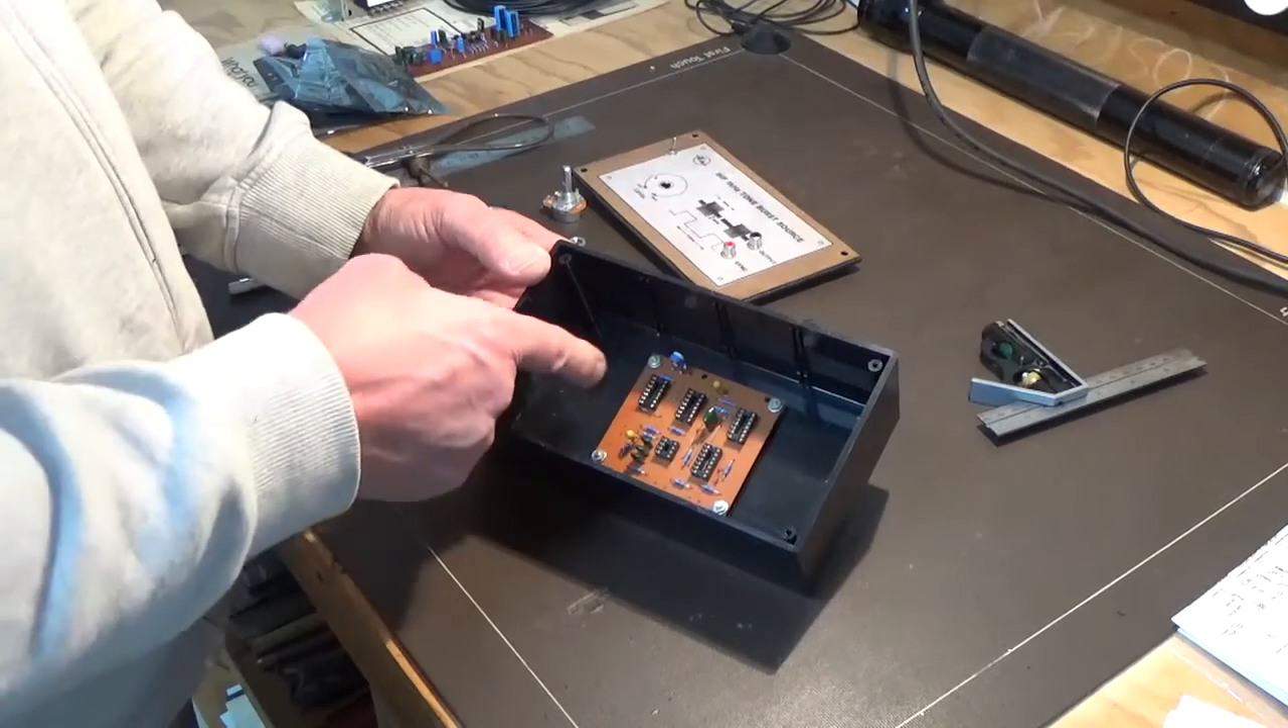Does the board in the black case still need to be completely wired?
Yes.